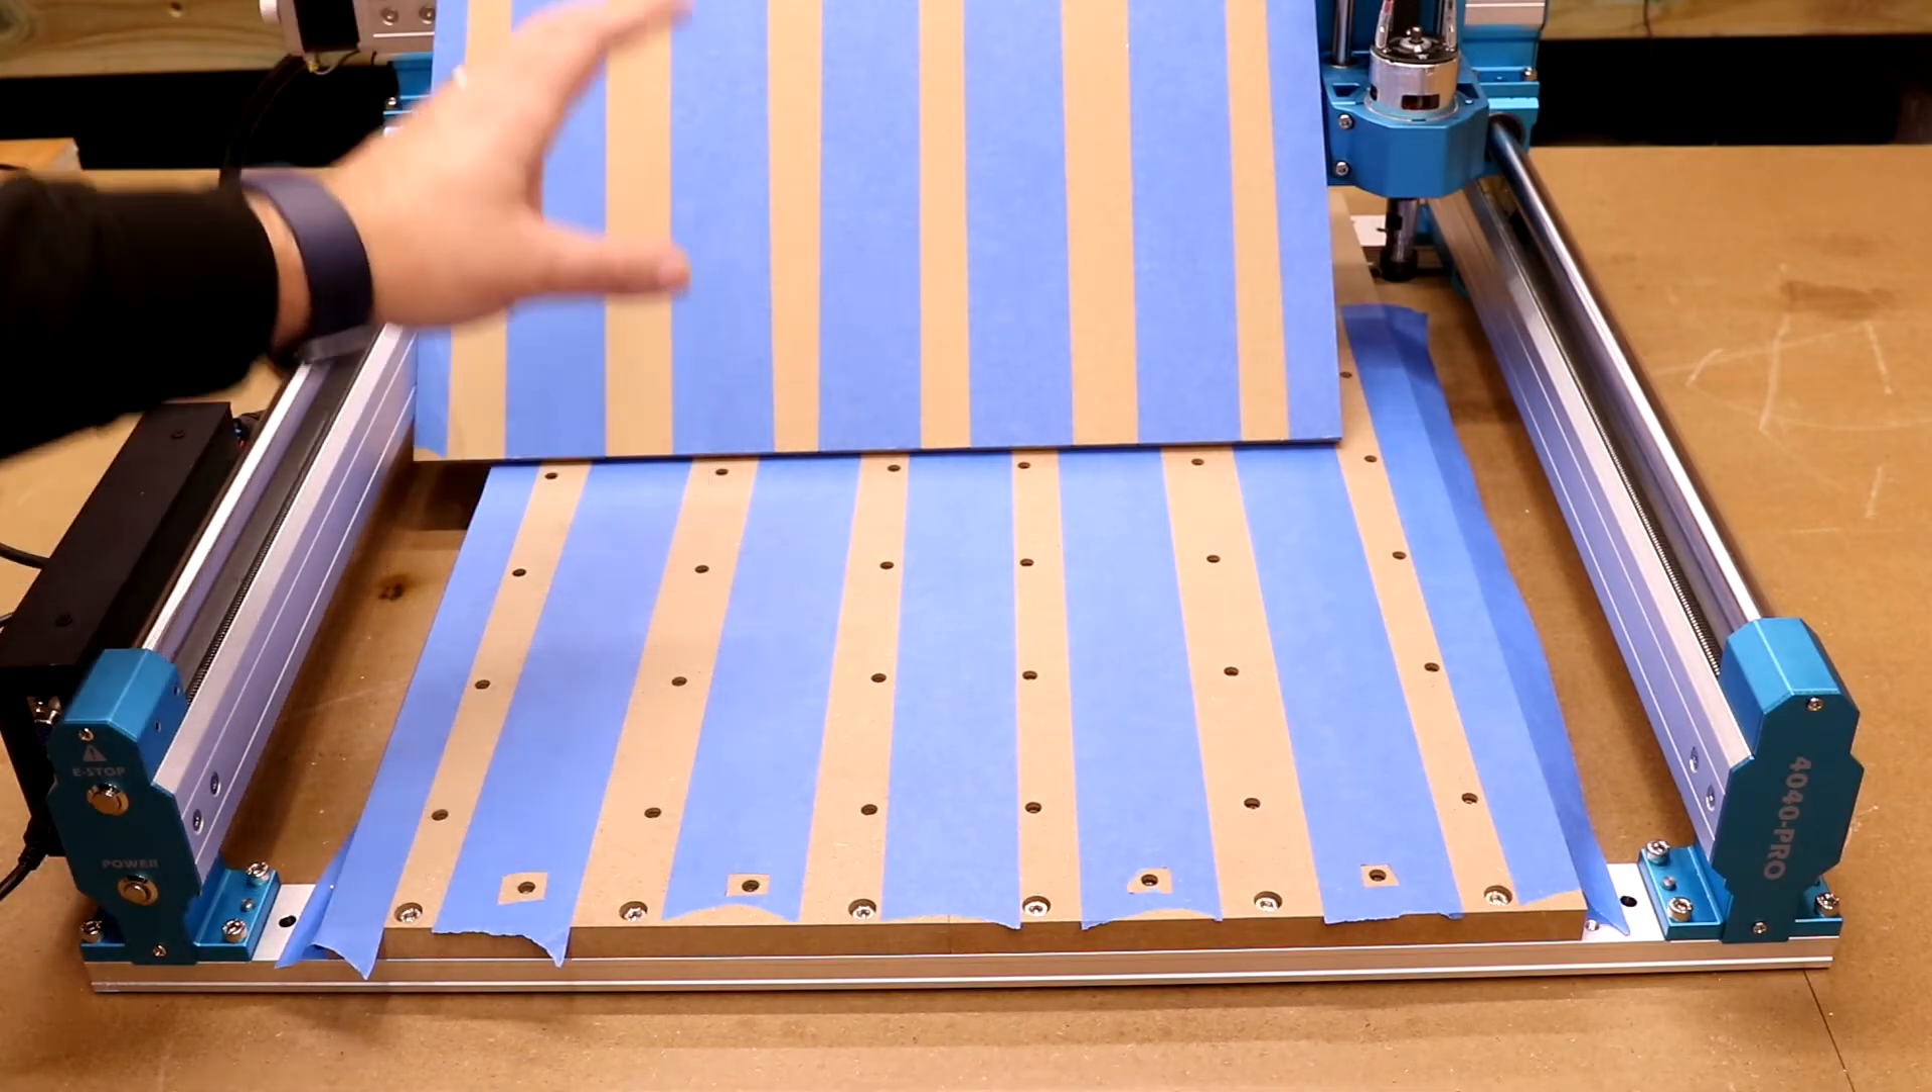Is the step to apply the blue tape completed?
Yes.